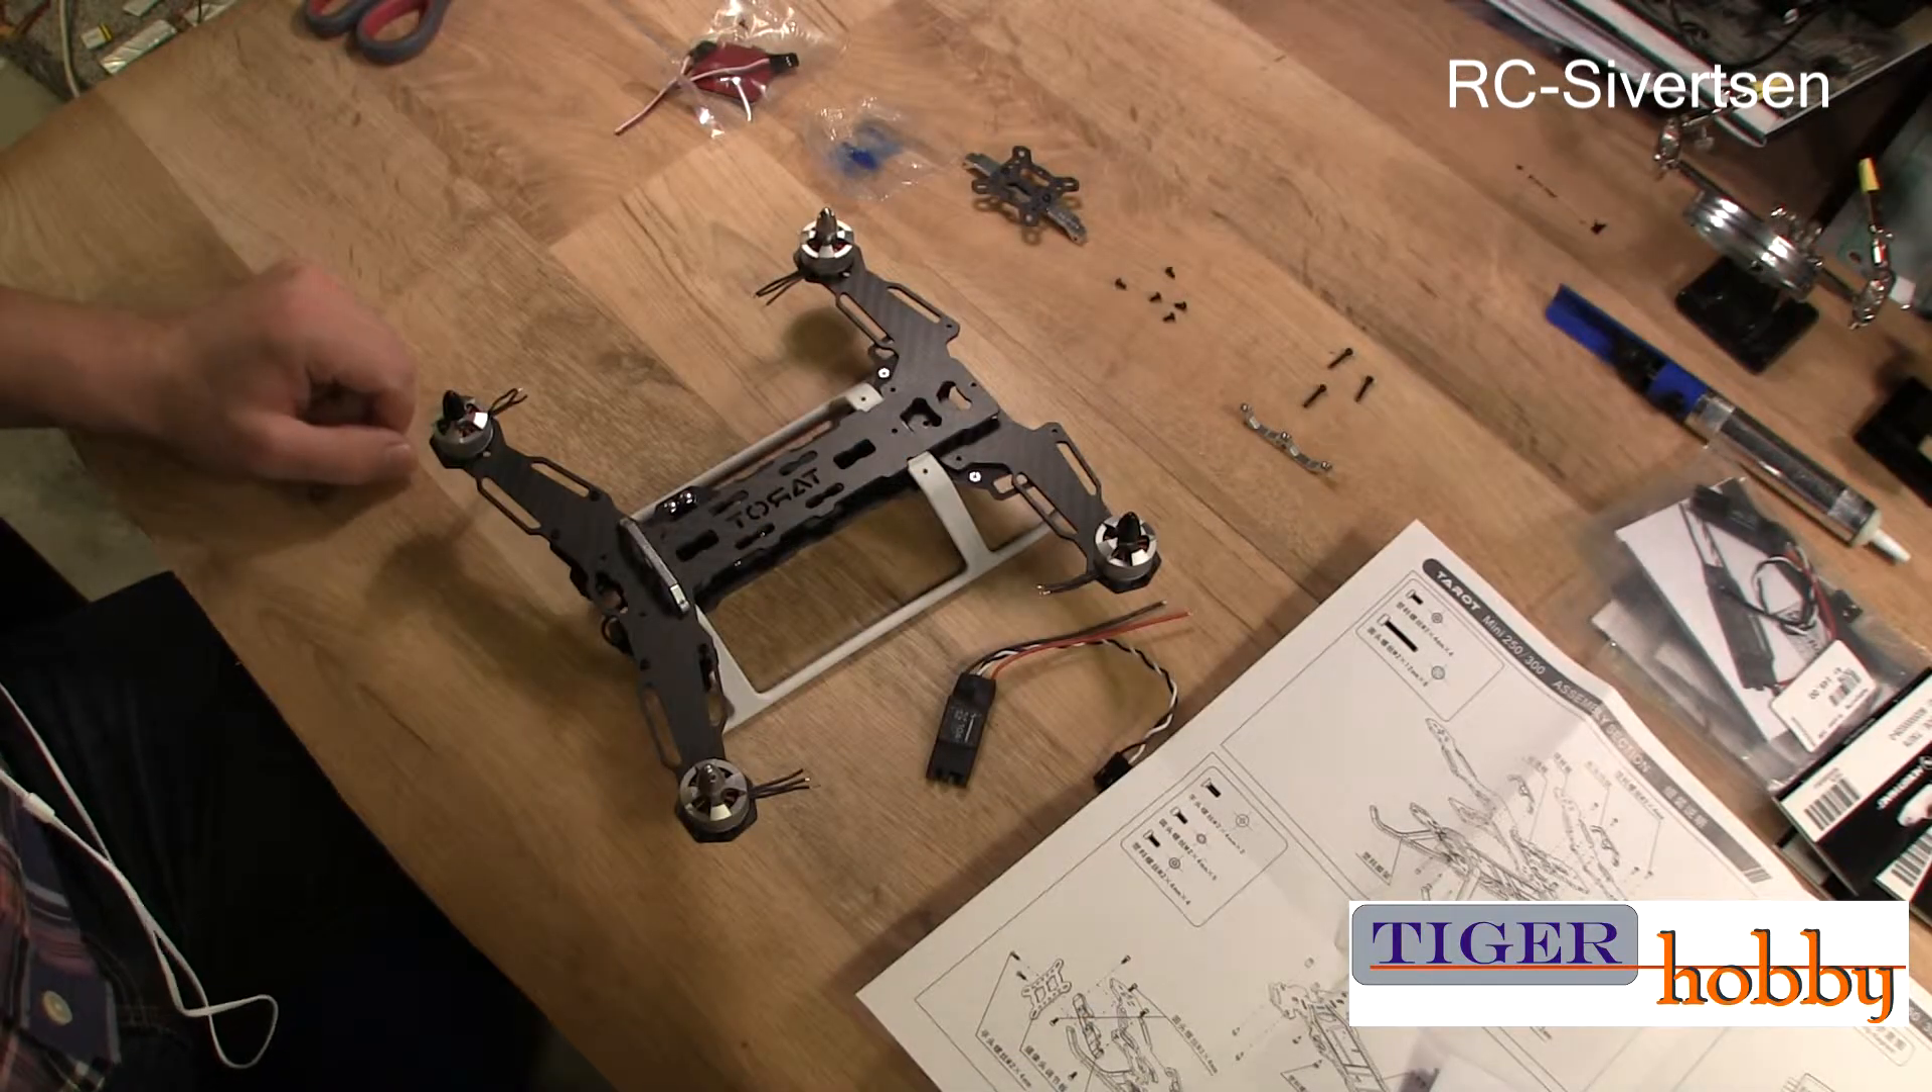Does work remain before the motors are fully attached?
No.